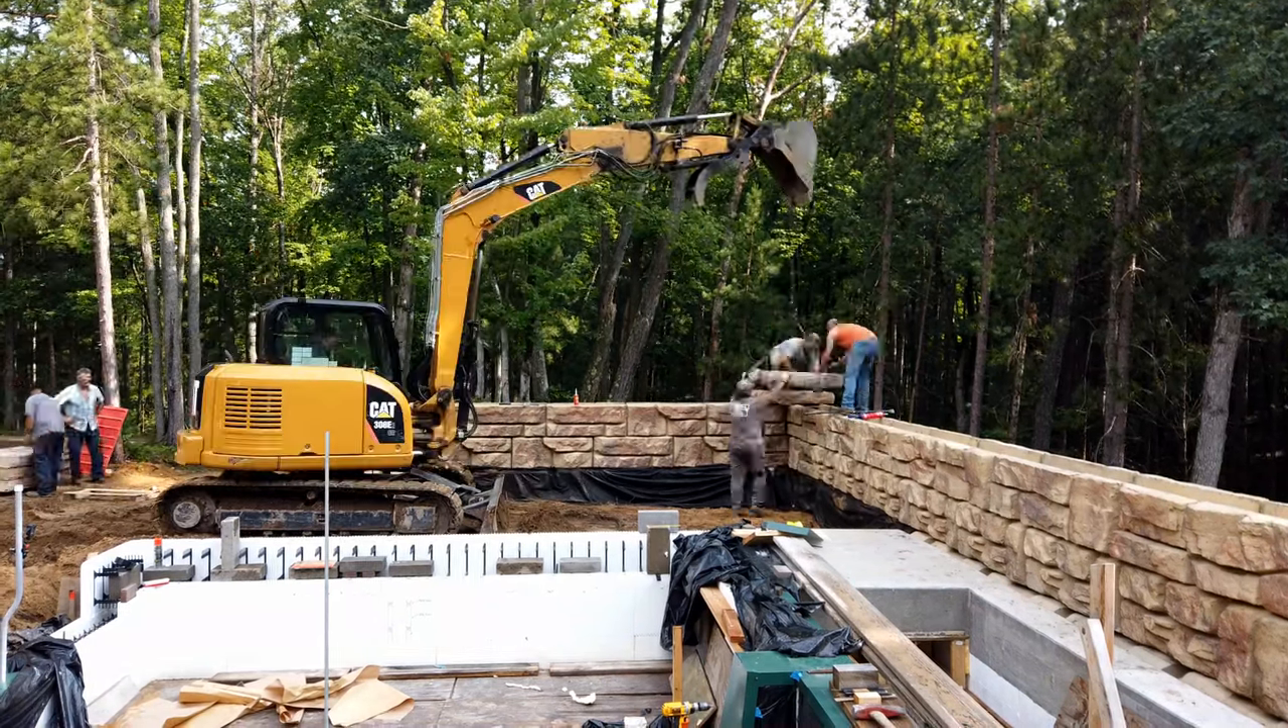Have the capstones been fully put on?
No.